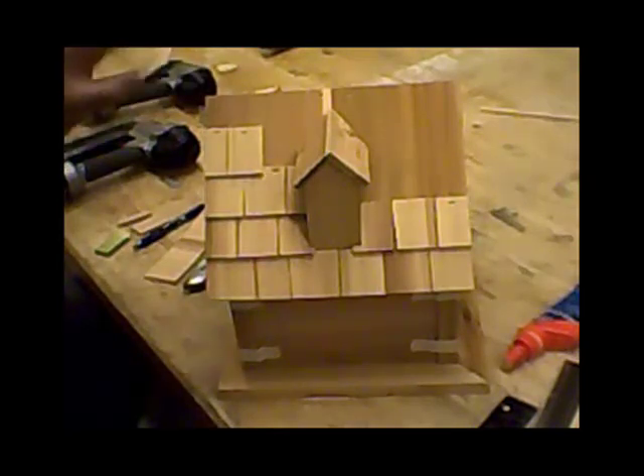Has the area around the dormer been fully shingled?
No.